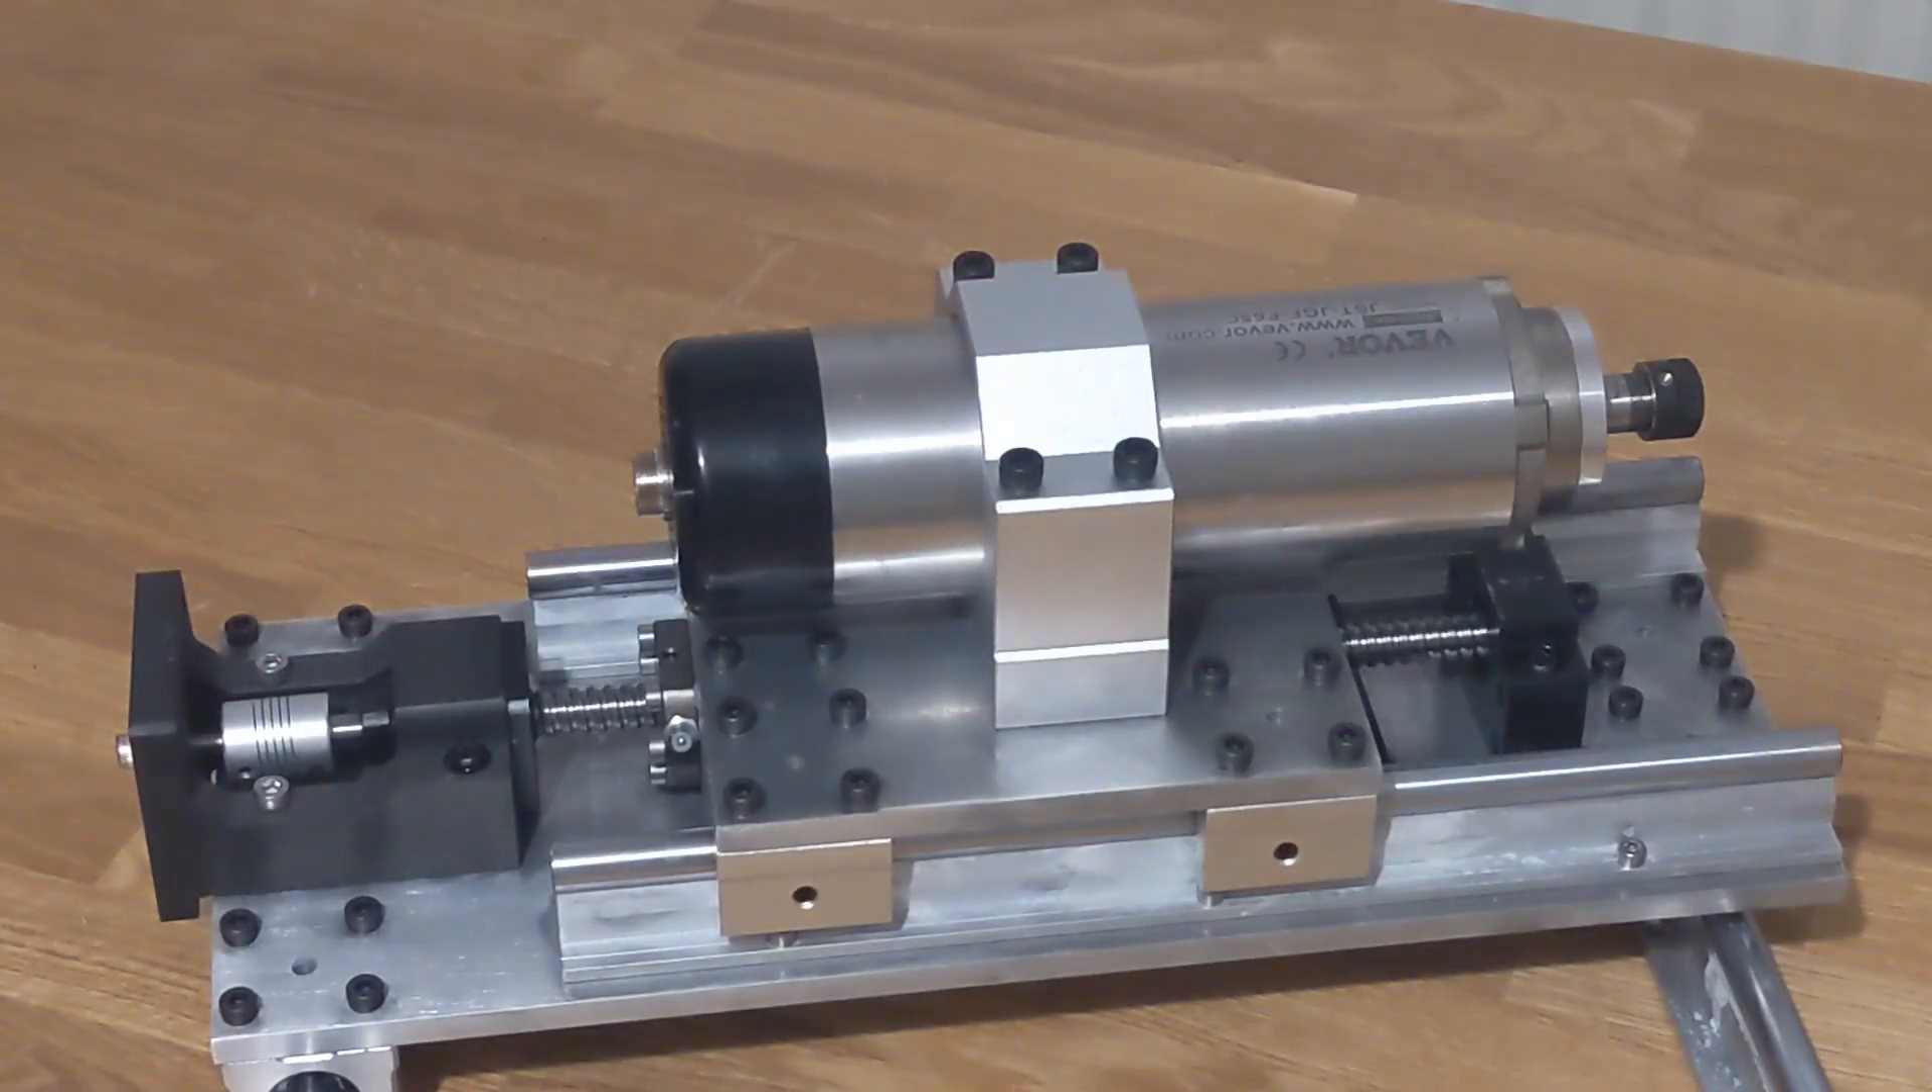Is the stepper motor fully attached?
No.